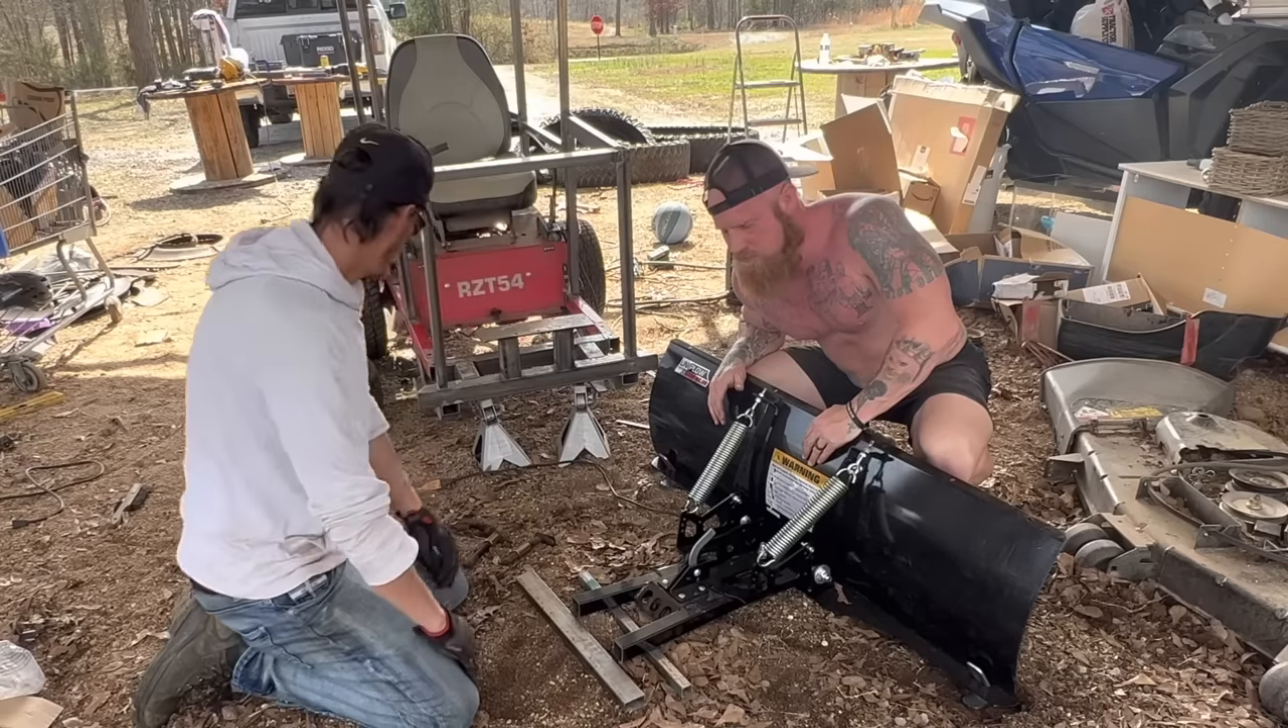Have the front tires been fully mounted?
No.